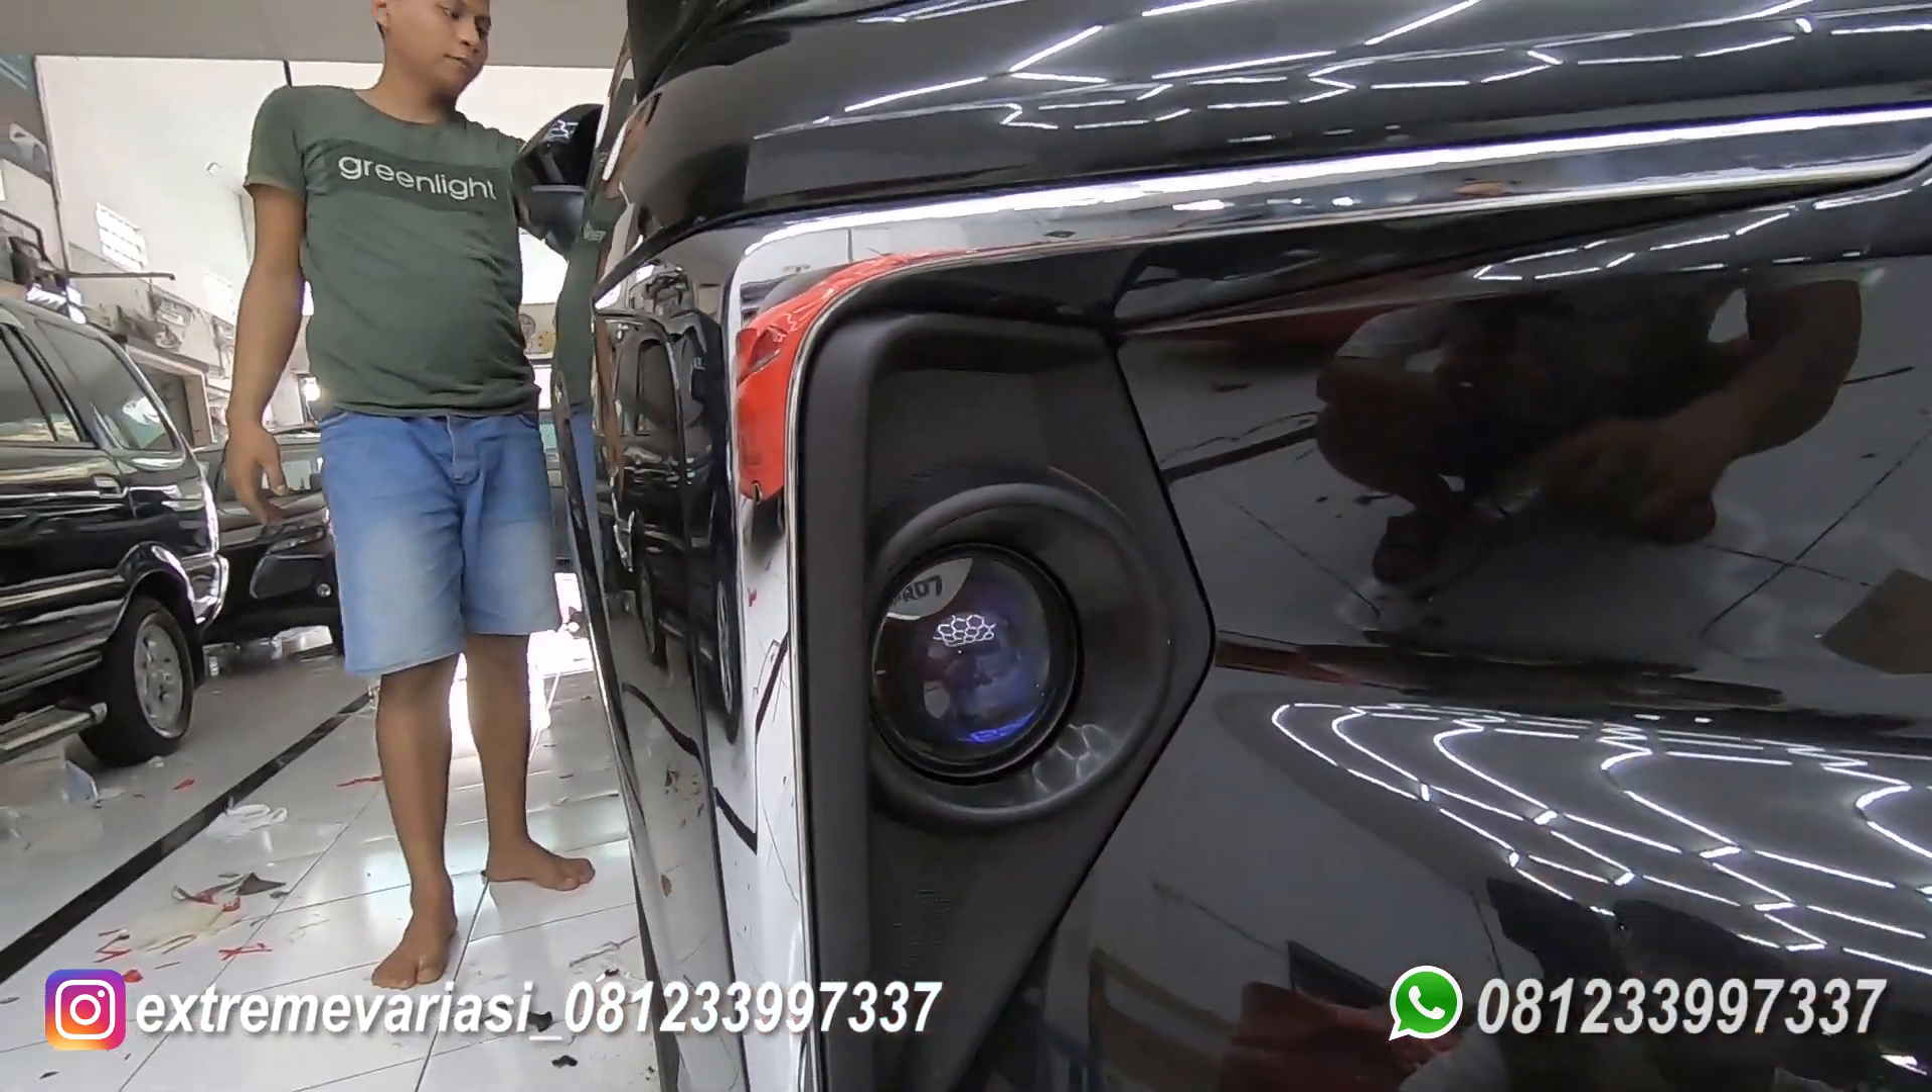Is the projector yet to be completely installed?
No.